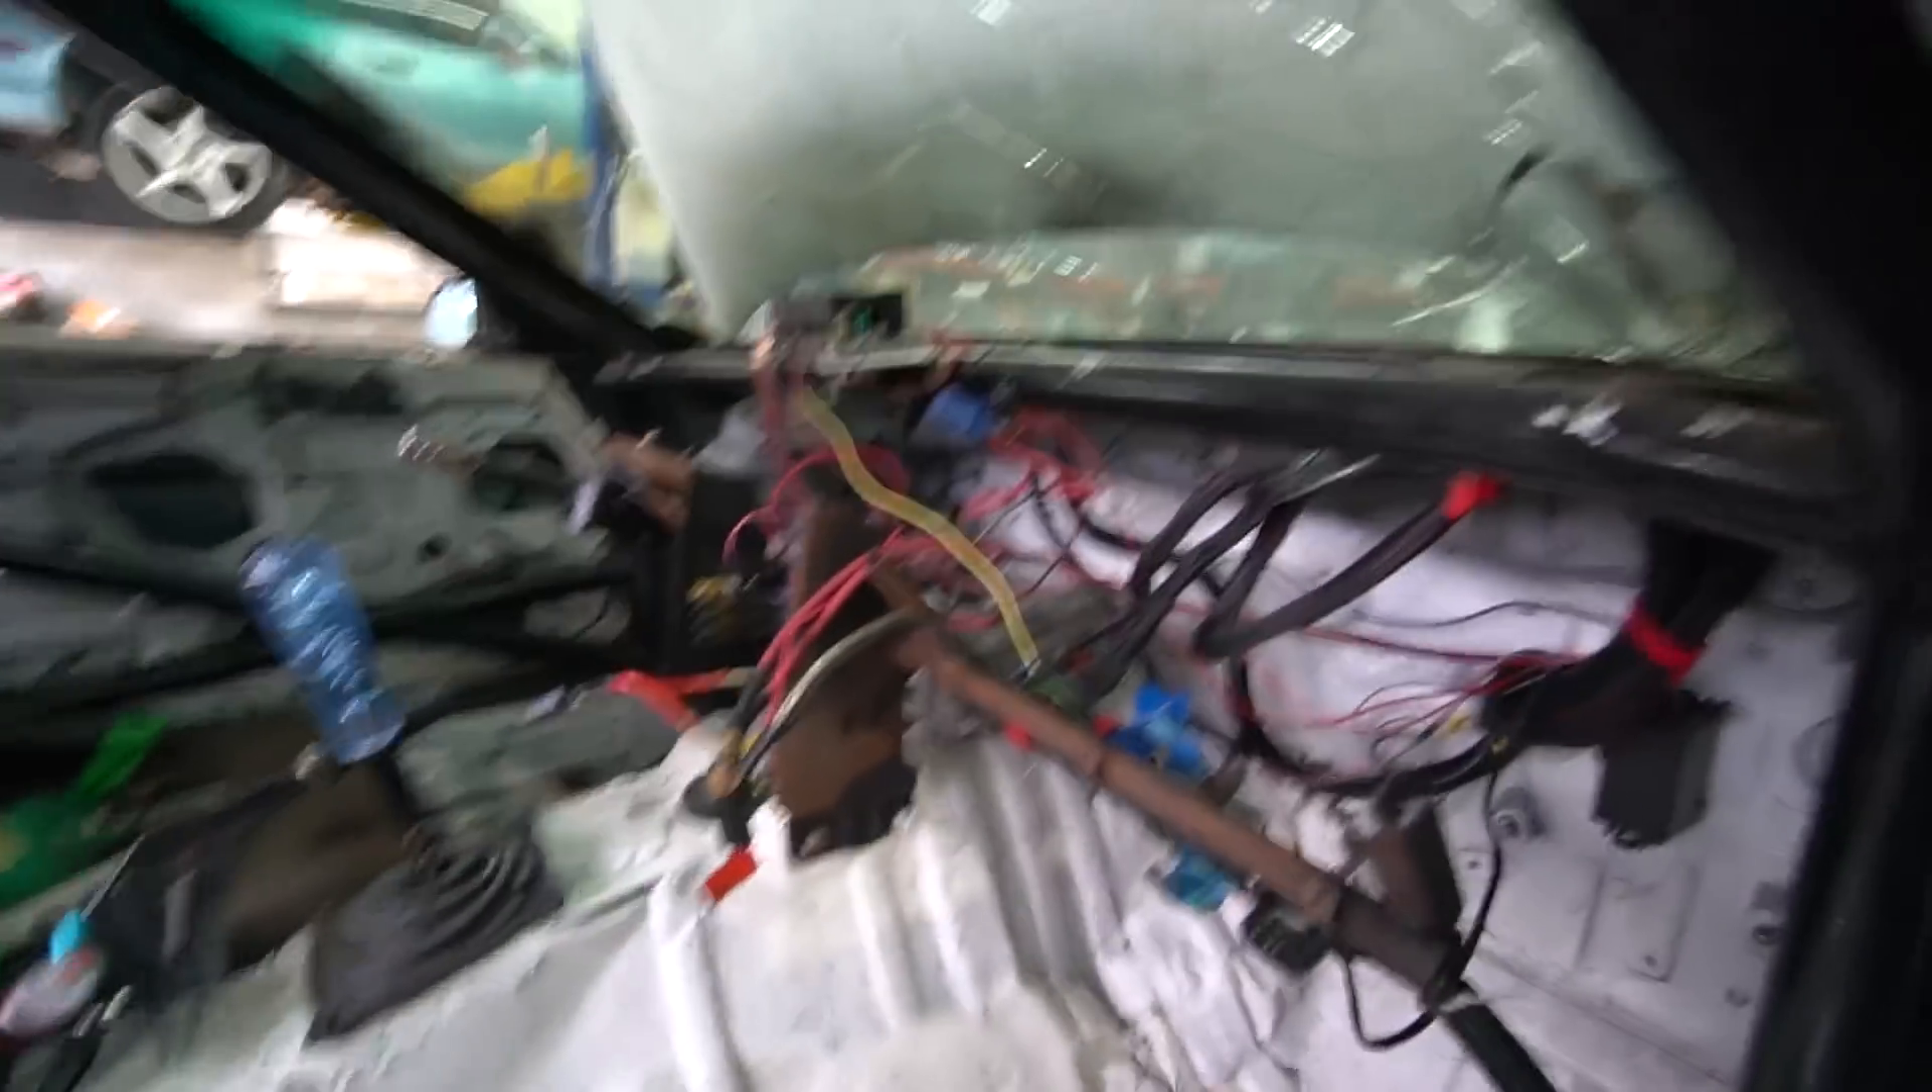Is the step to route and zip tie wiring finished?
No.